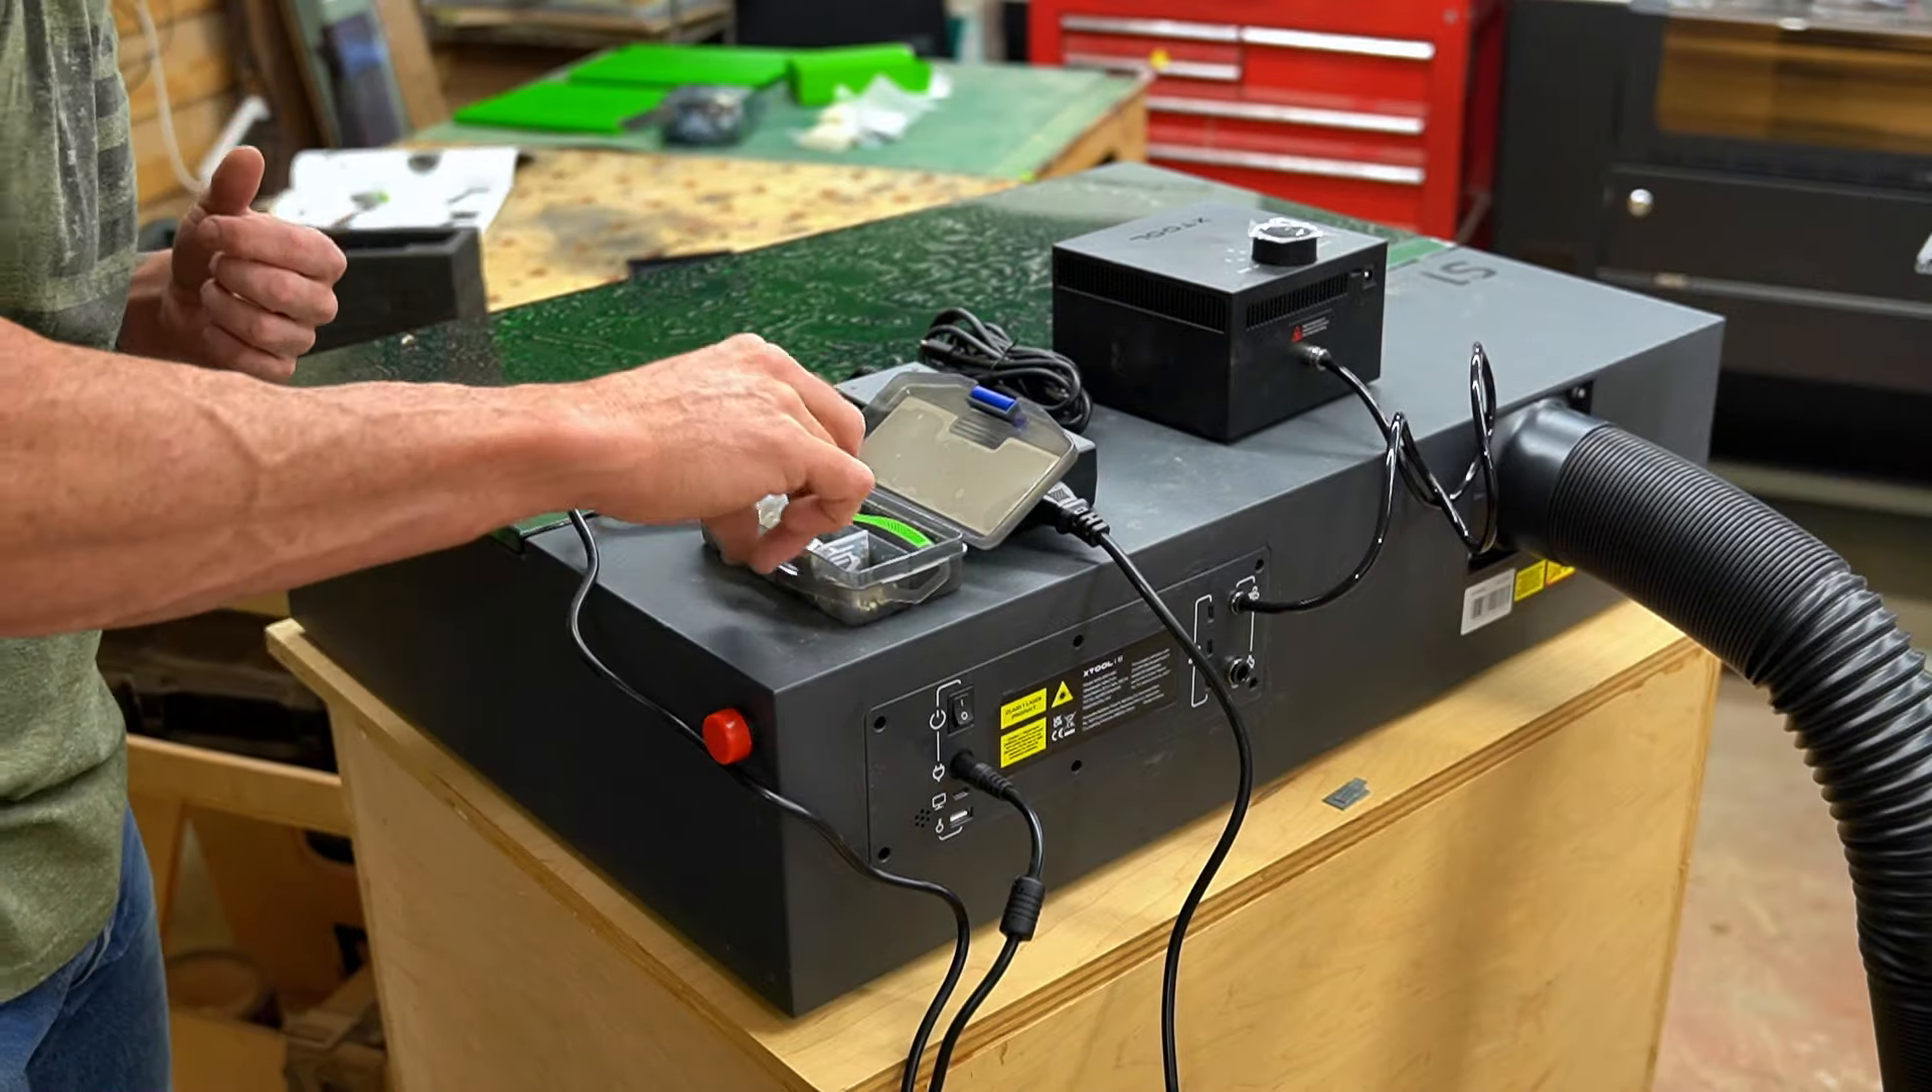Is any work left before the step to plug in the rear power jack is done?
No.